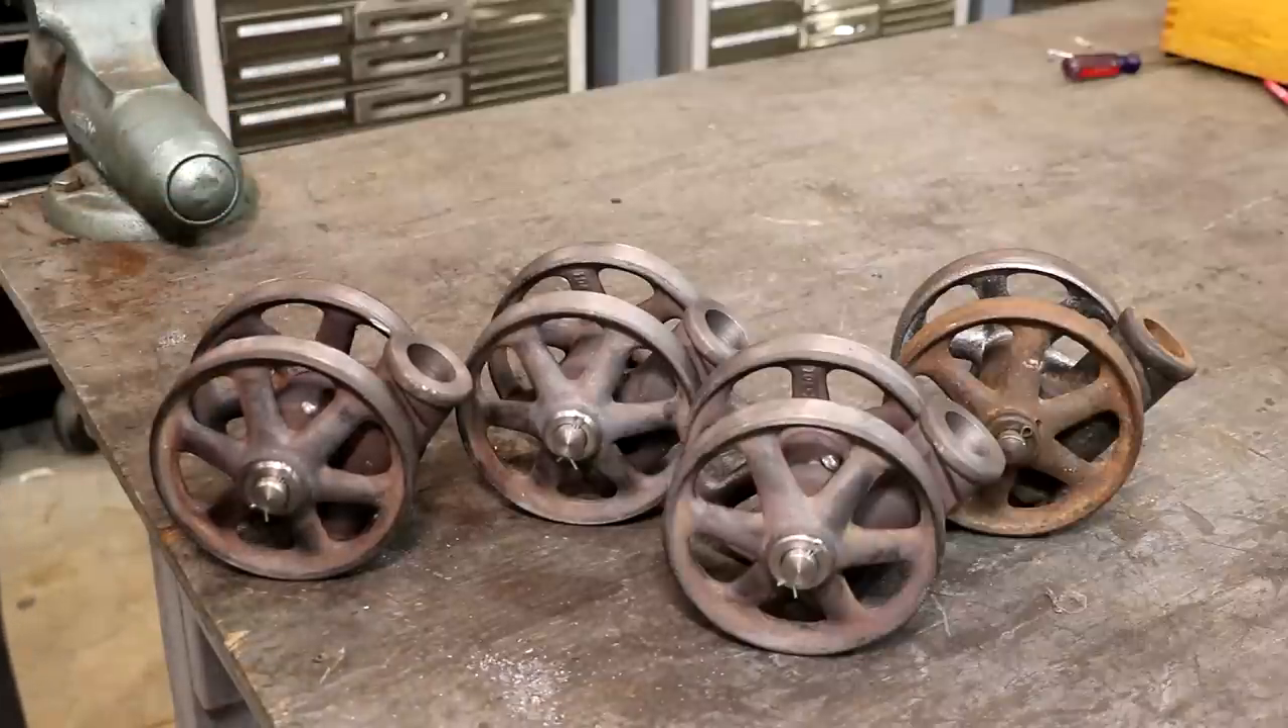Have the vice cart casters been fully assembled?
Yes.